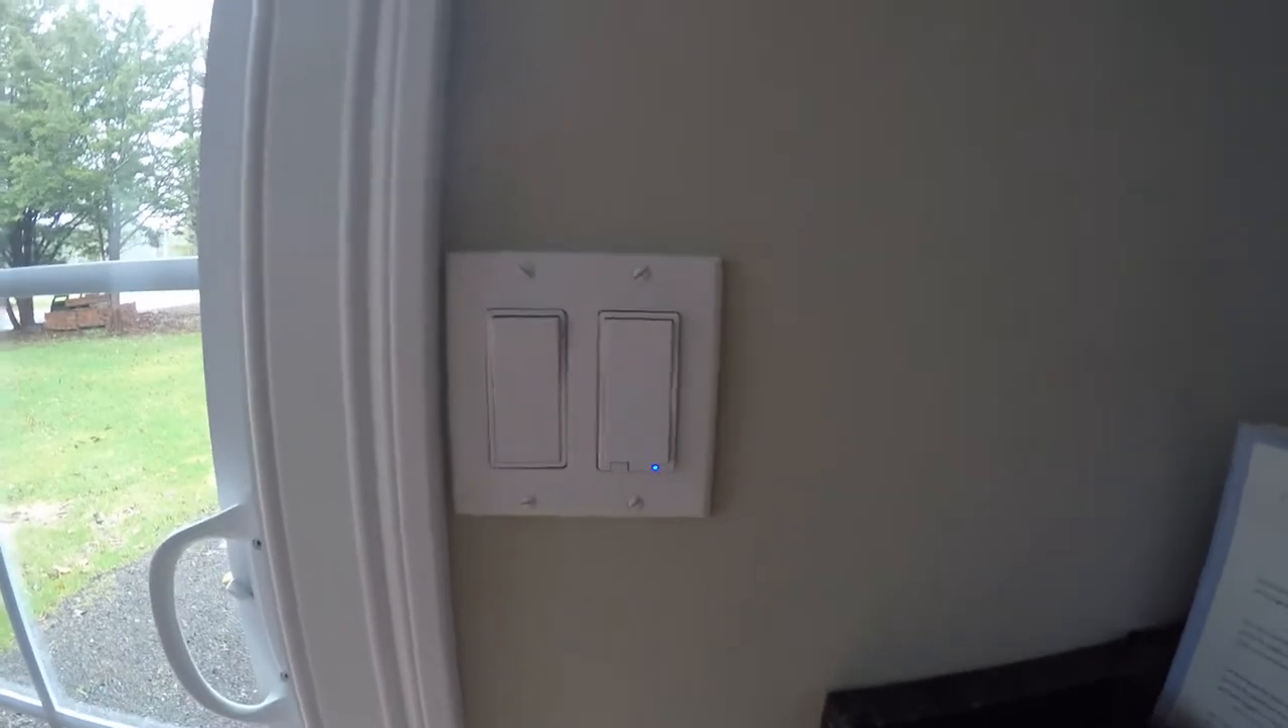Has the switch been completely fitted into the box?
Yes.